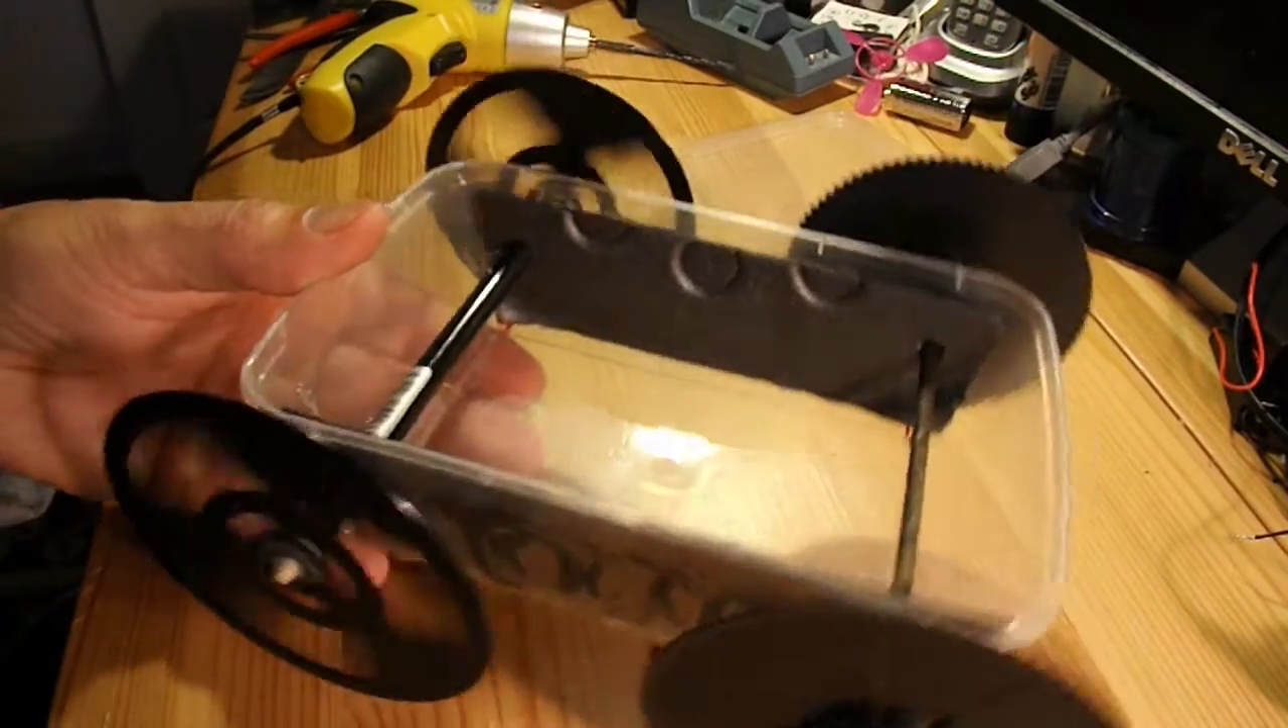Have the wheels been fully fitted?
Yes.